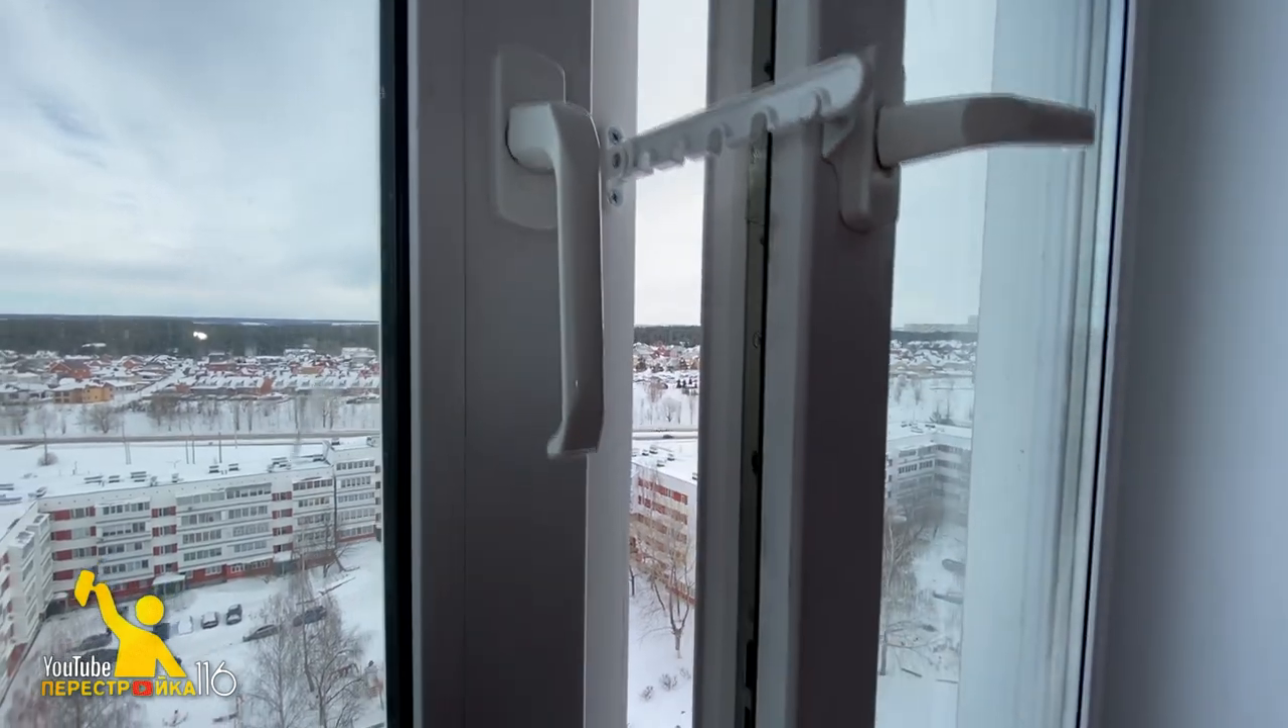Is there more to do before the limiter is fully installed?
No.